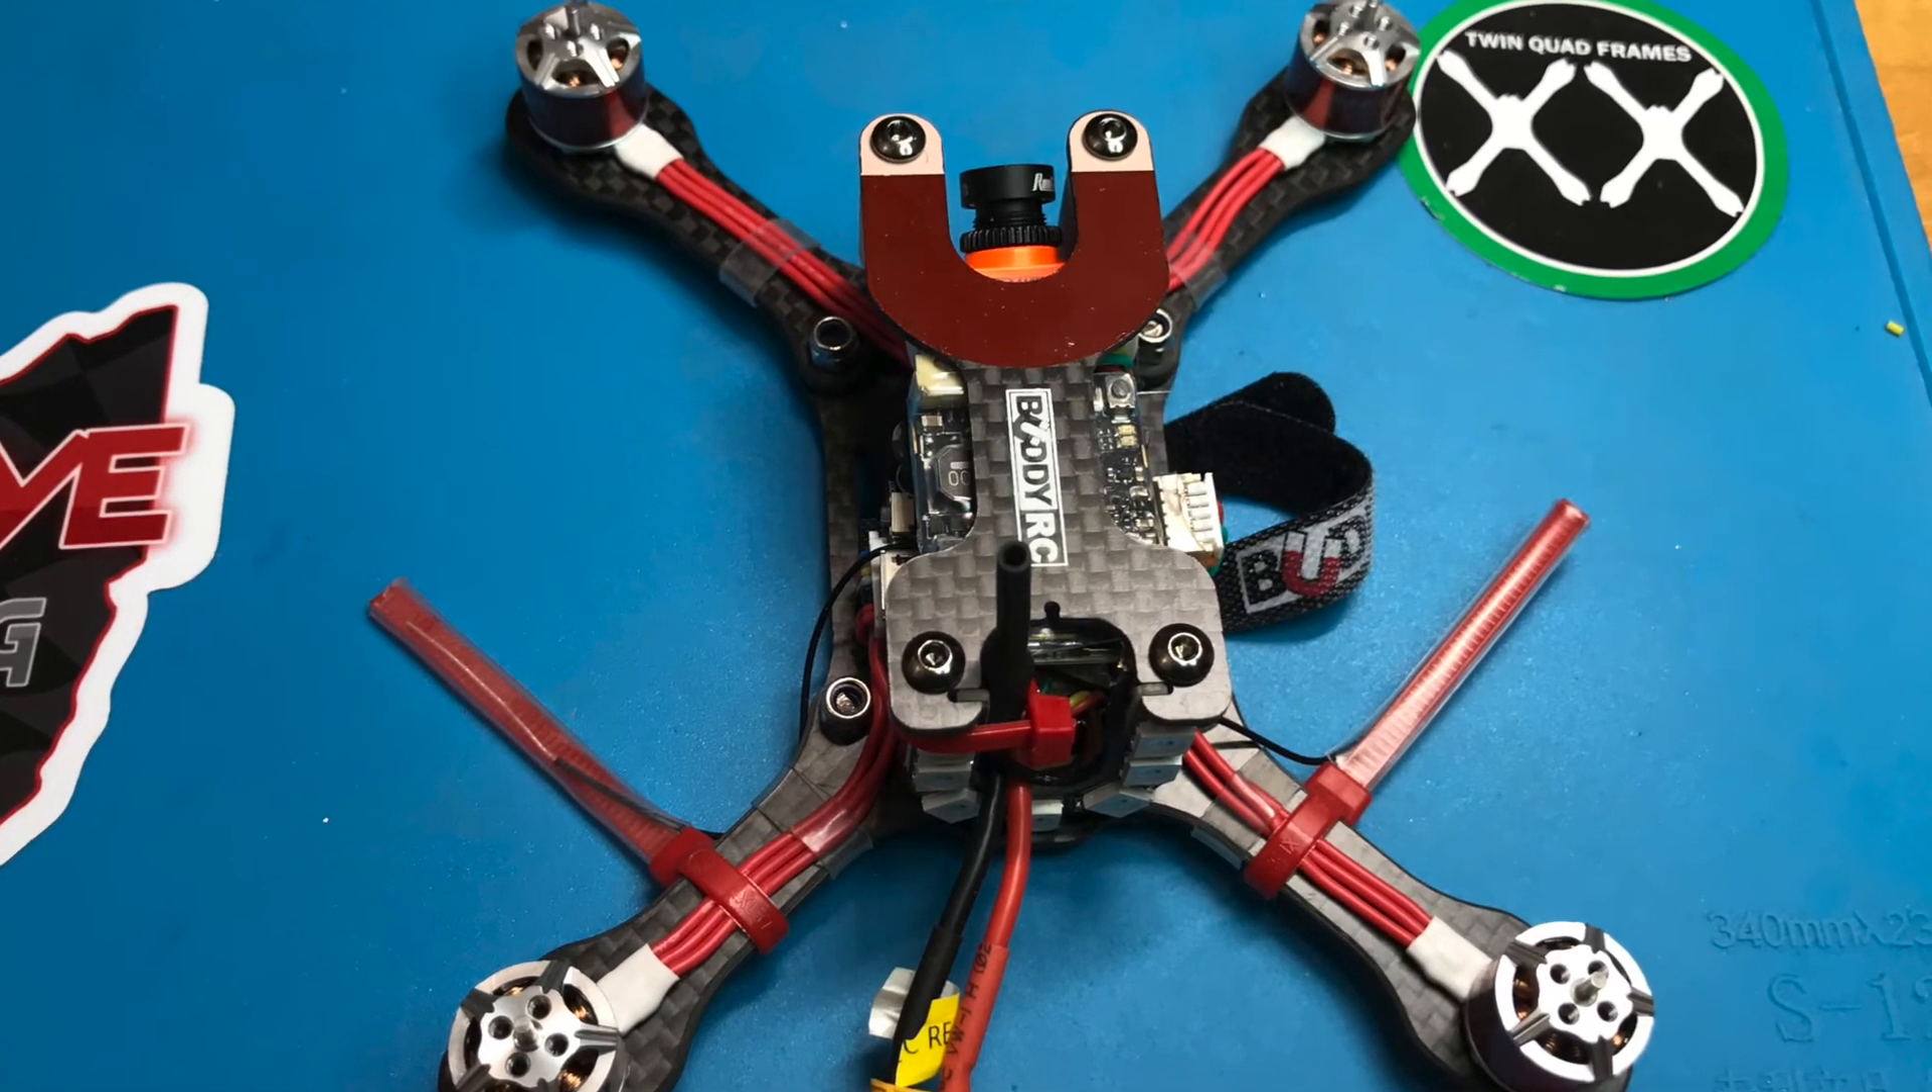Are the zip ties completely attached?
Yes.